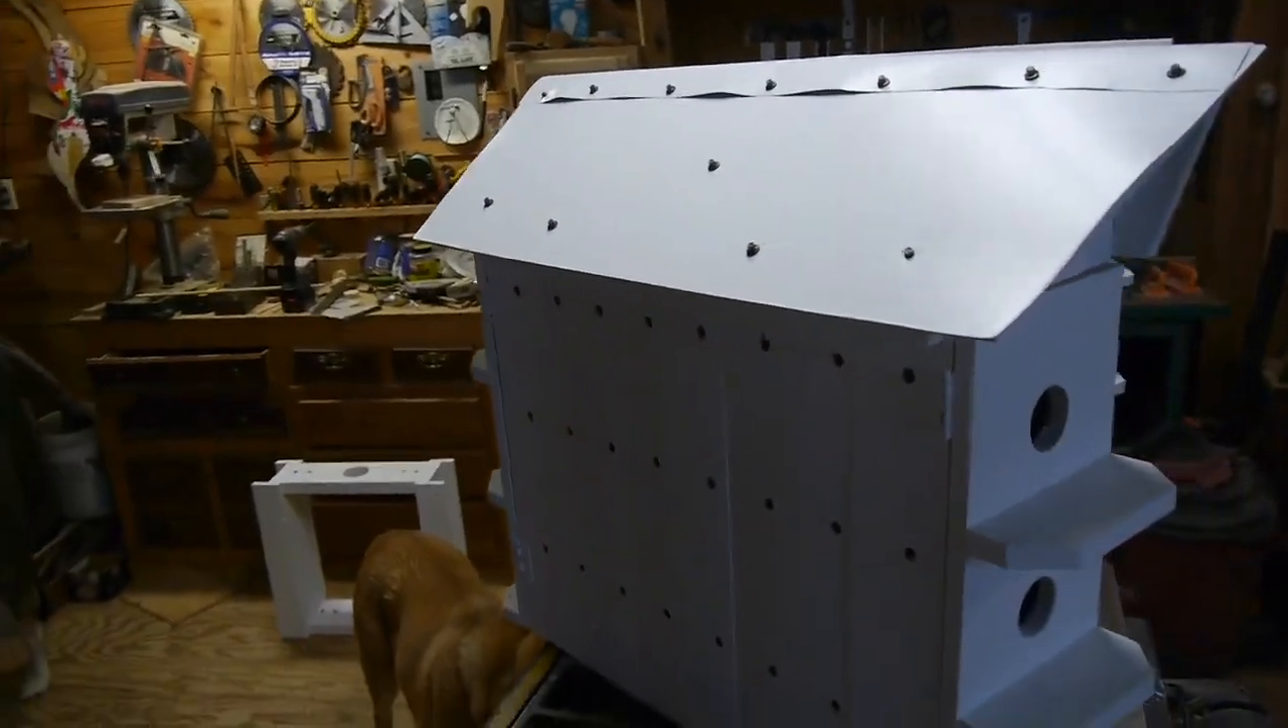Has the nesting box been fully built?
Yes.